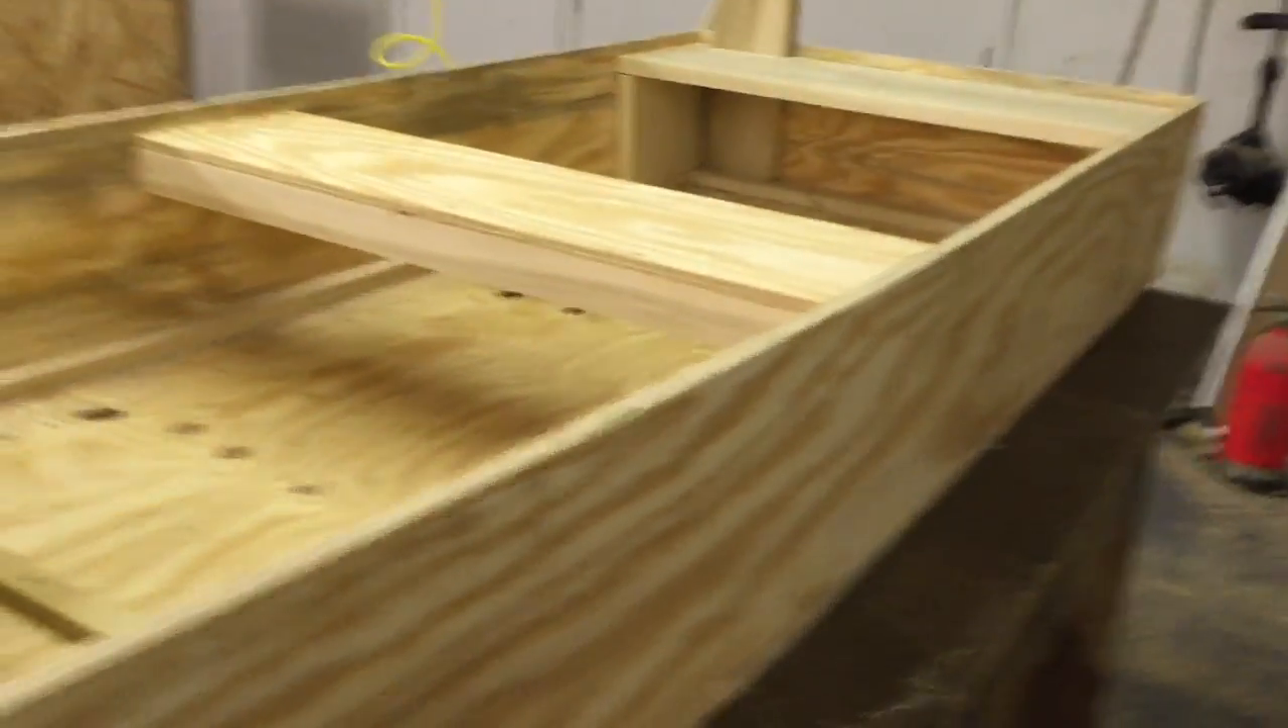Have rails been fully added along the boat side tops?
No.